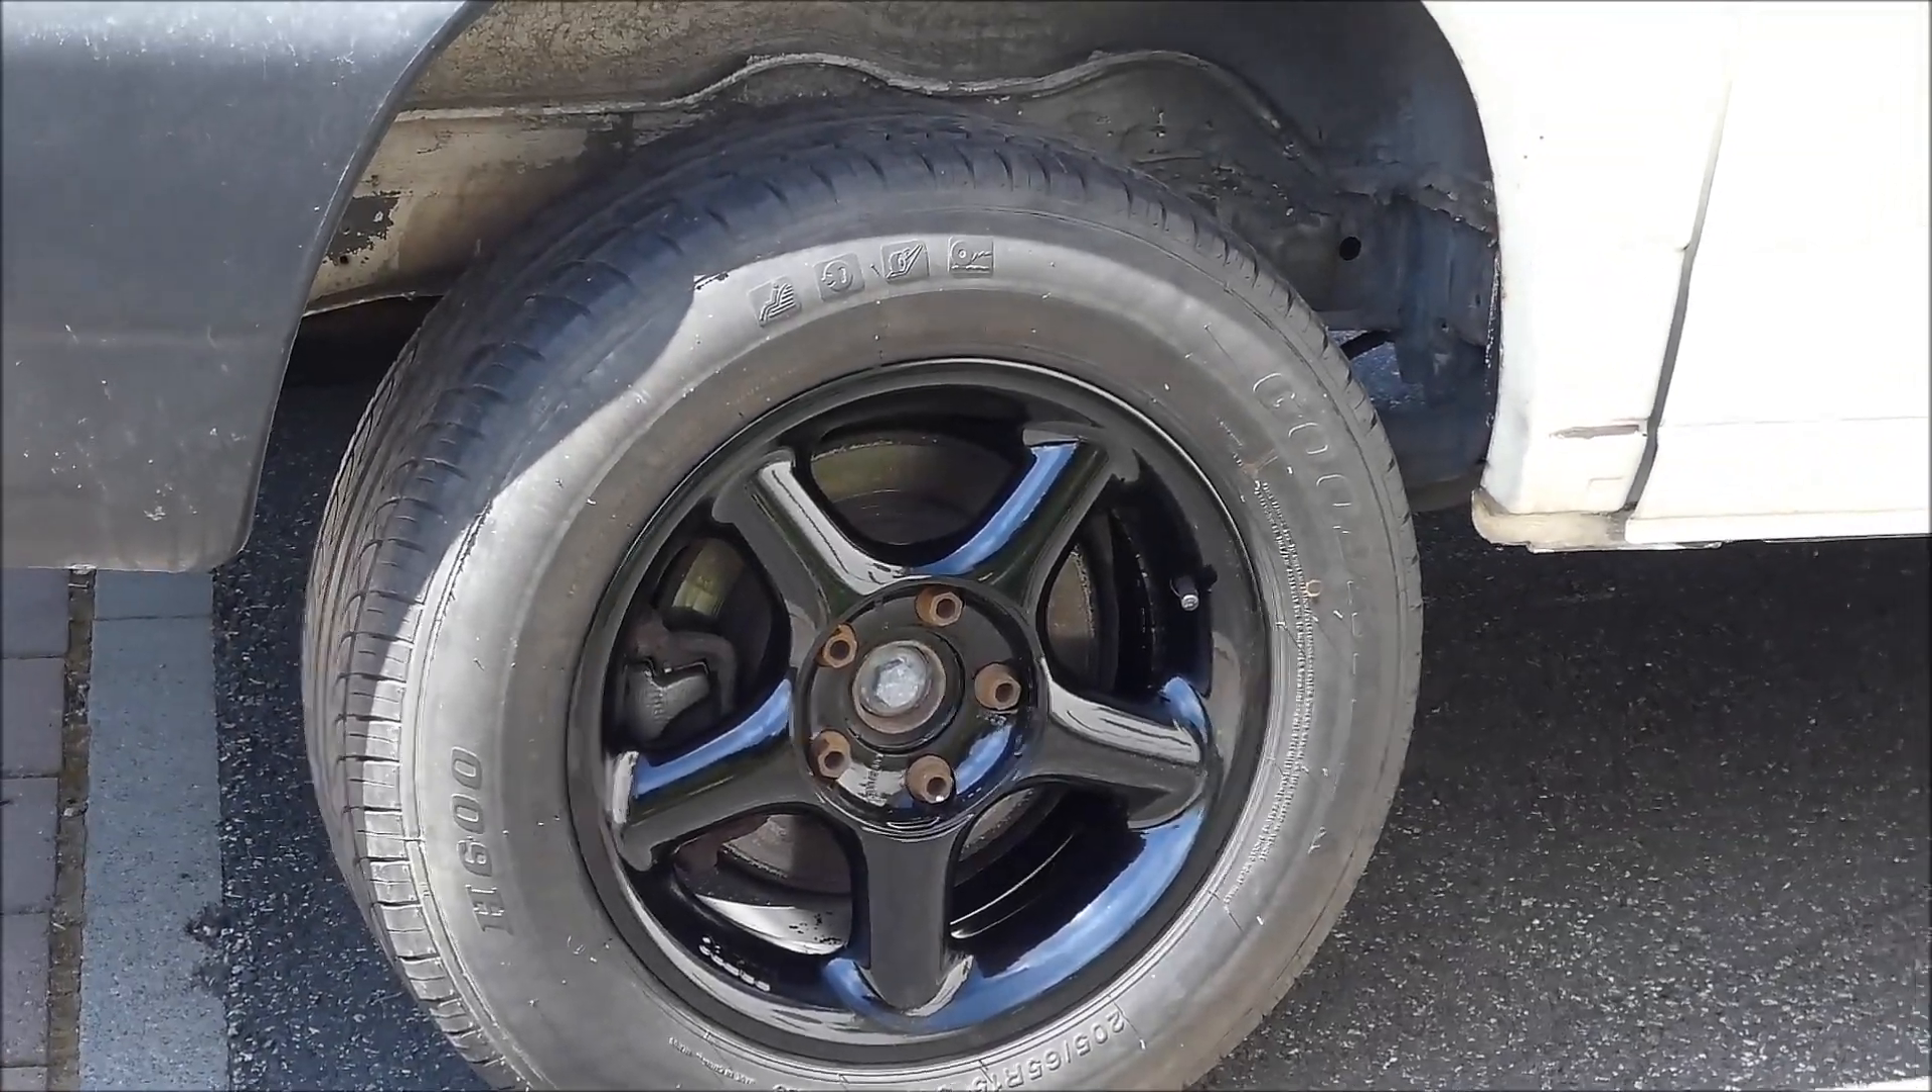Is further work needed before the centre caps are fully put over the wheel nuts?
Yes.